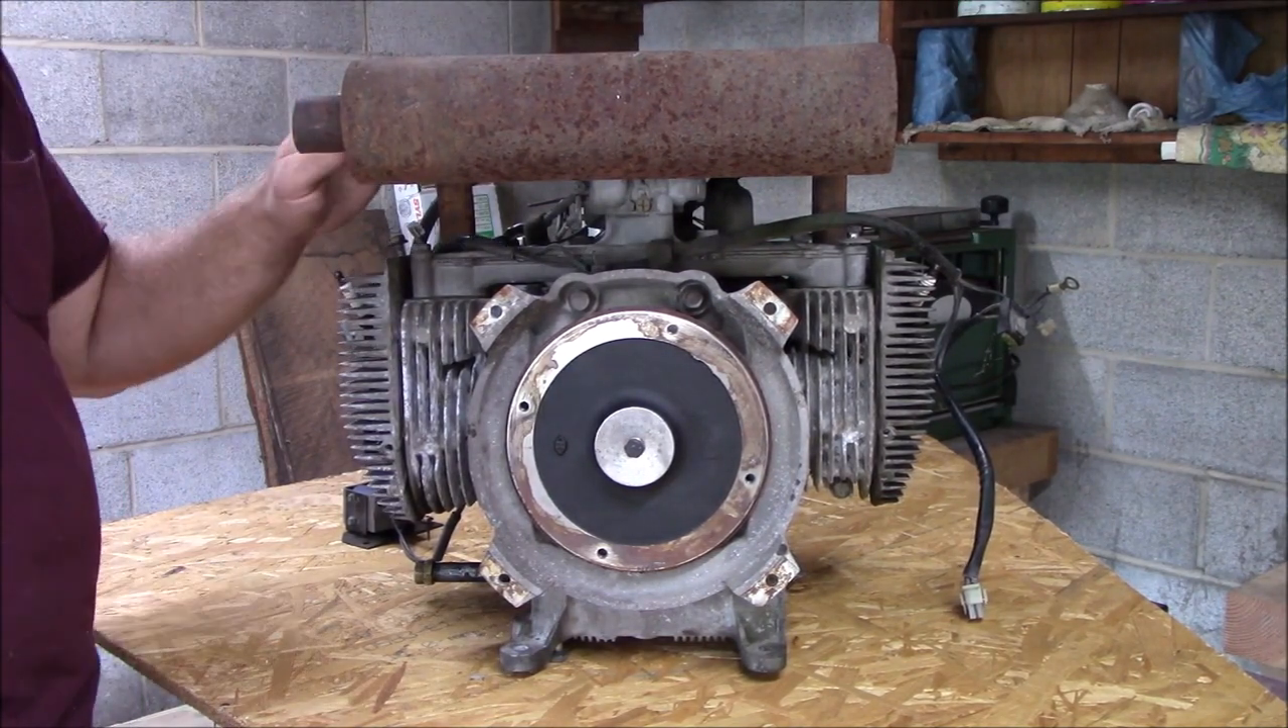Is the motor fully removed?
Yes.